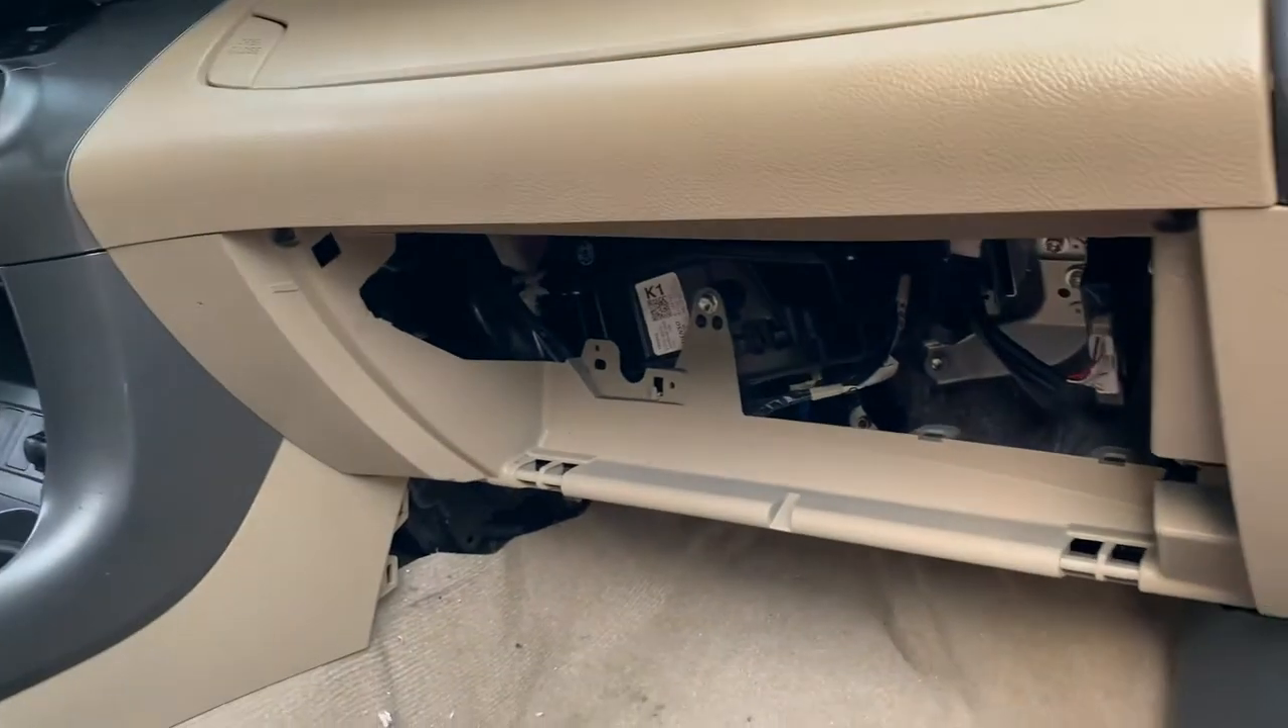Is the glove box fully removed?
Yes.